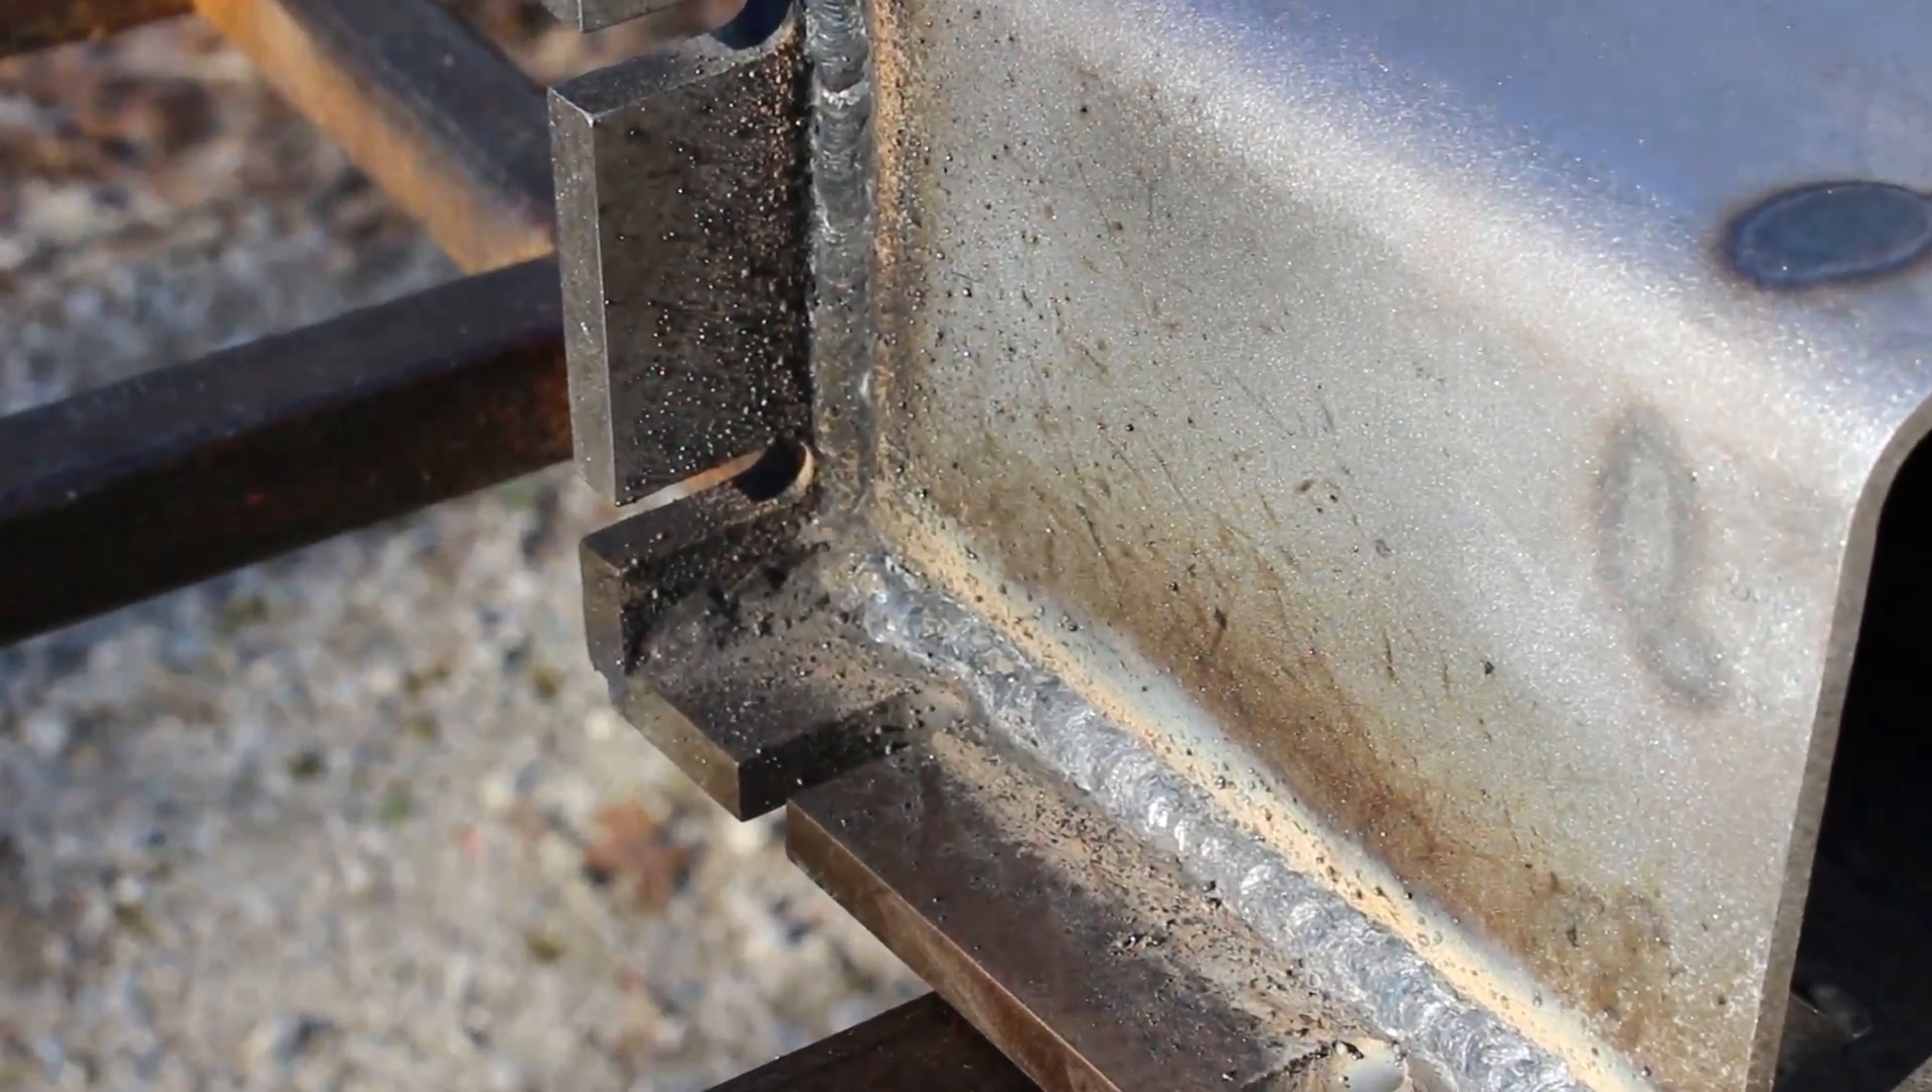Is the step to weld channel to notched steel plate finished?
Yes.